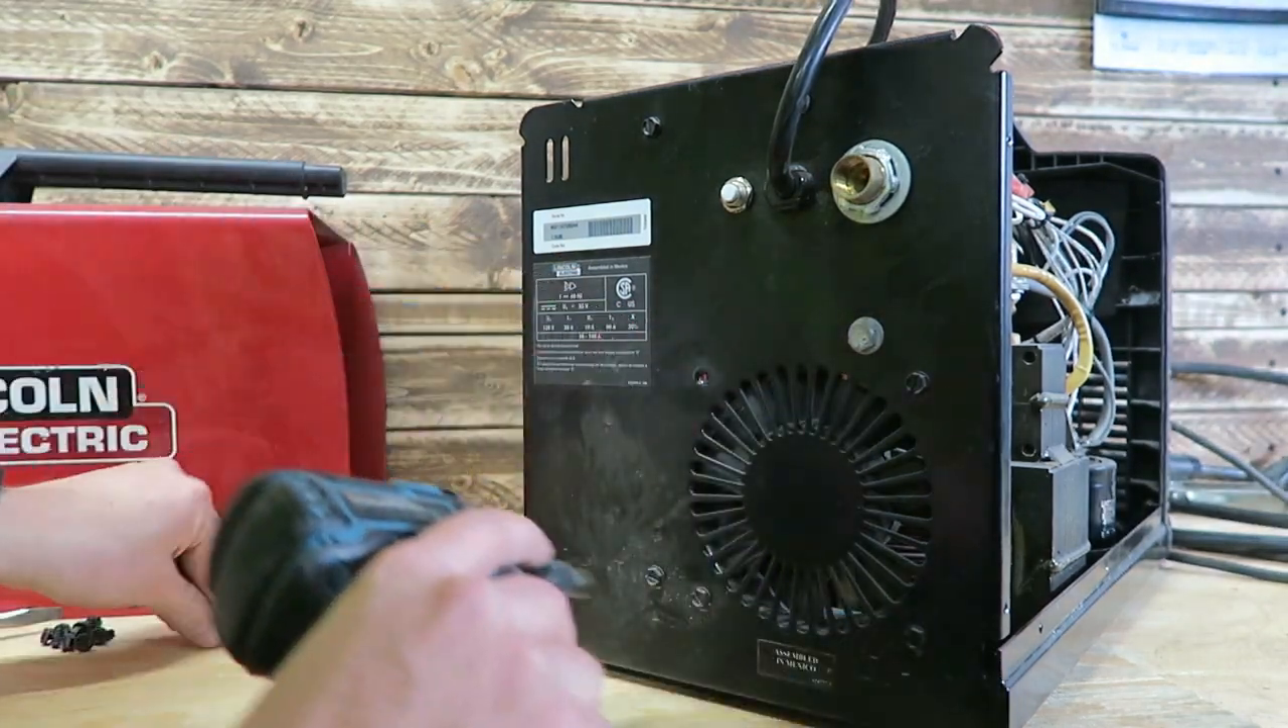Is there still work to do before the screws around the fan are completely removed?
Yes.